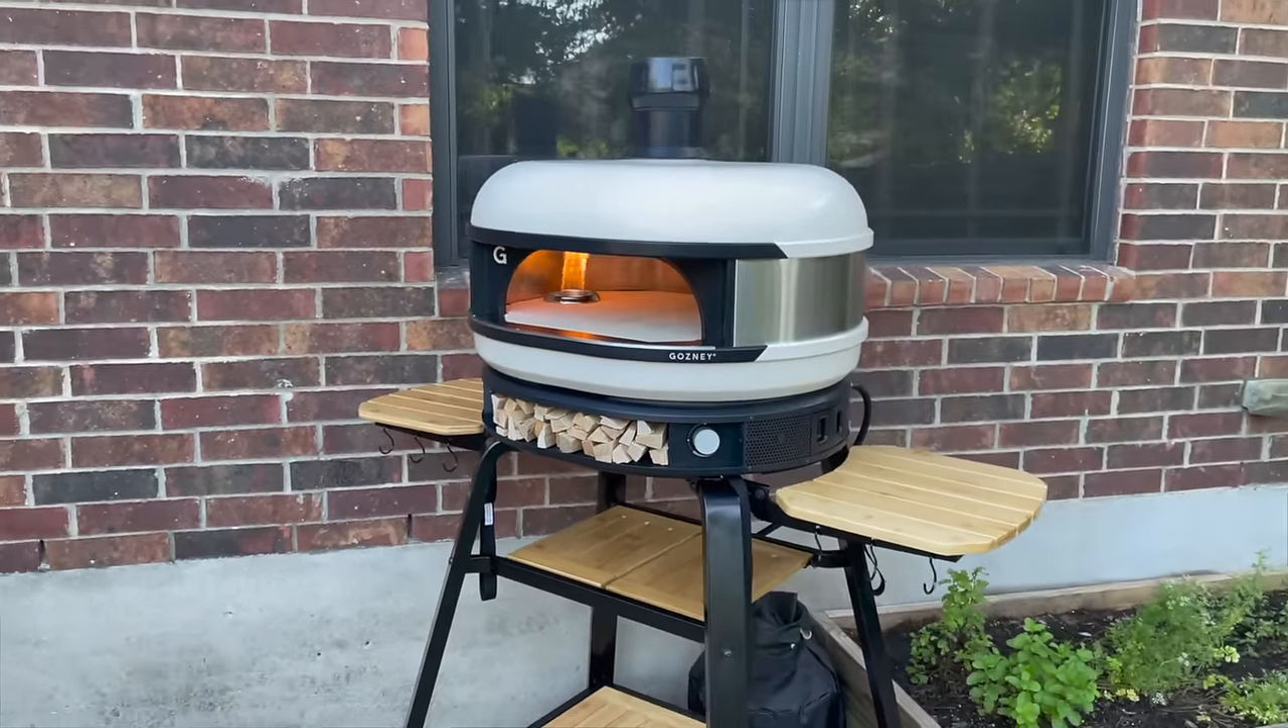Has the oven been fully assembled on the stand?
Yes.